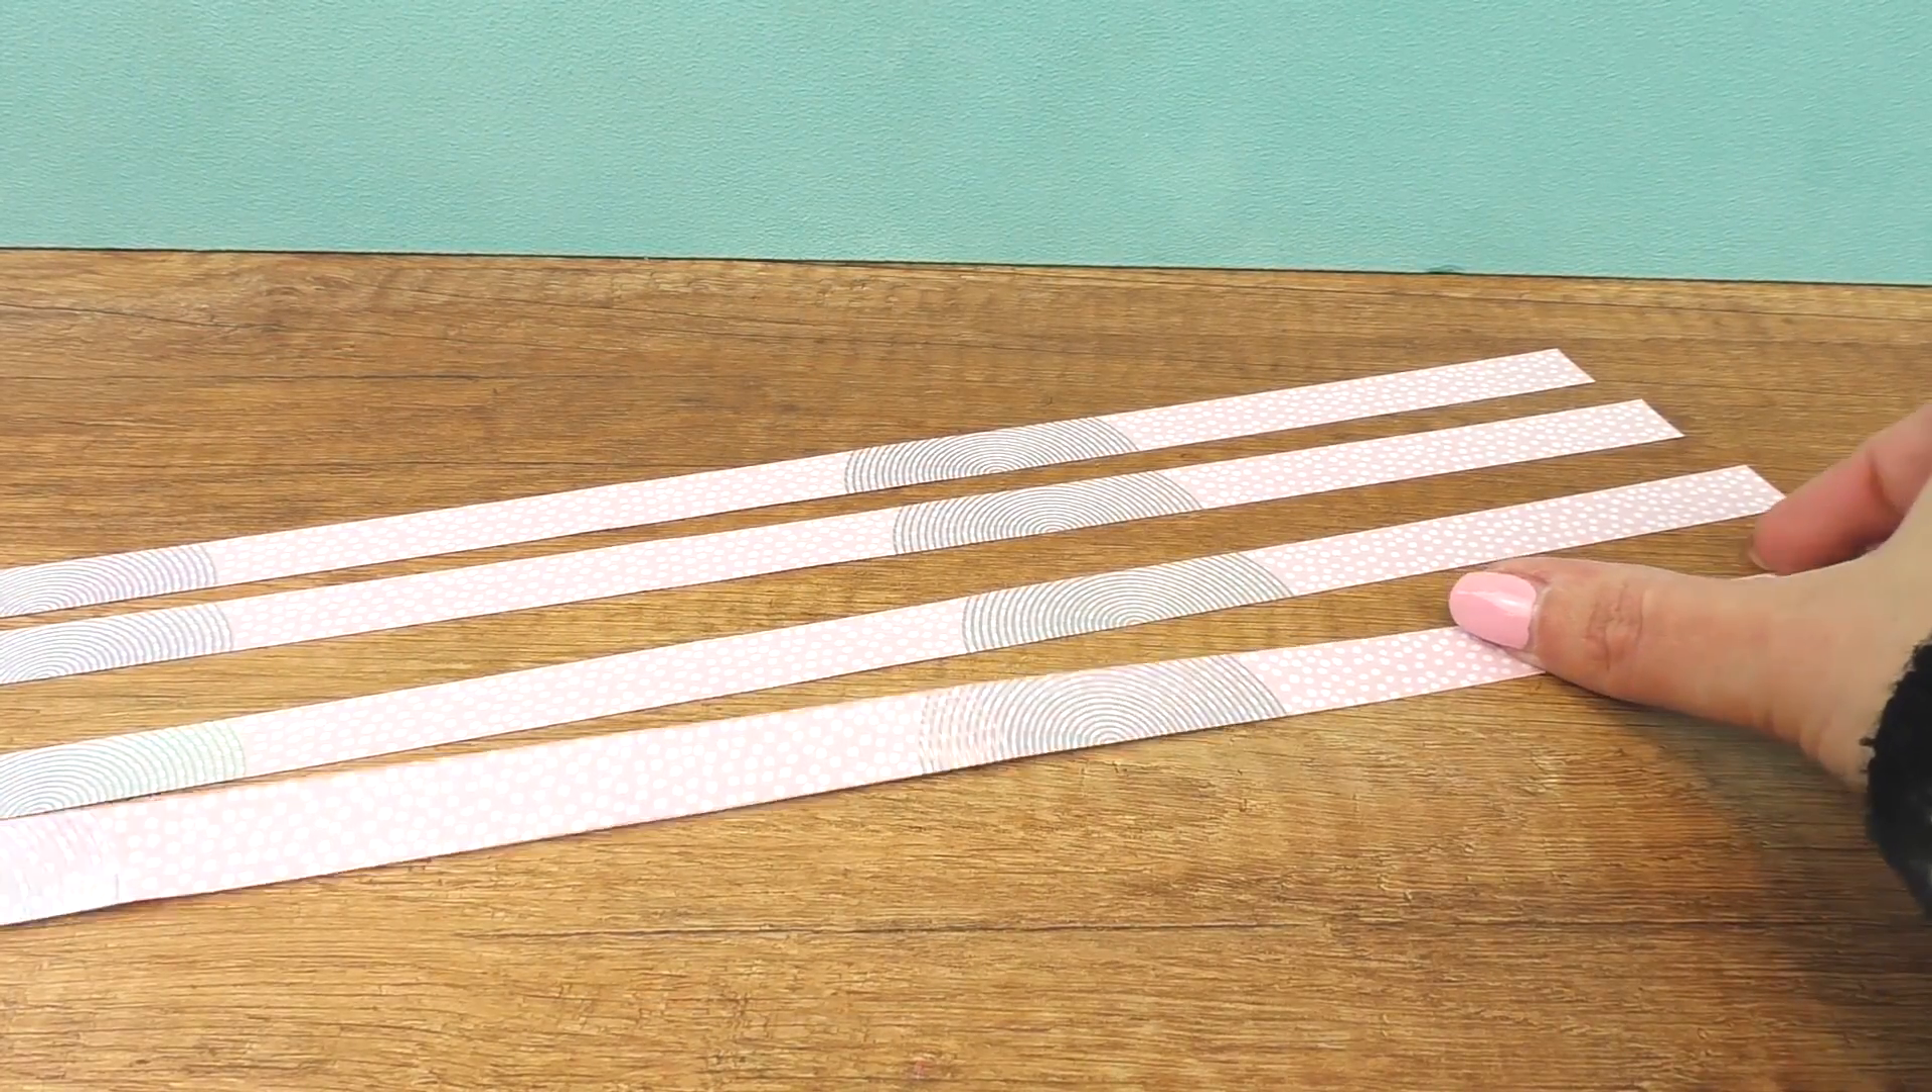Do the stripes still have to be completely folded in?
Yes.